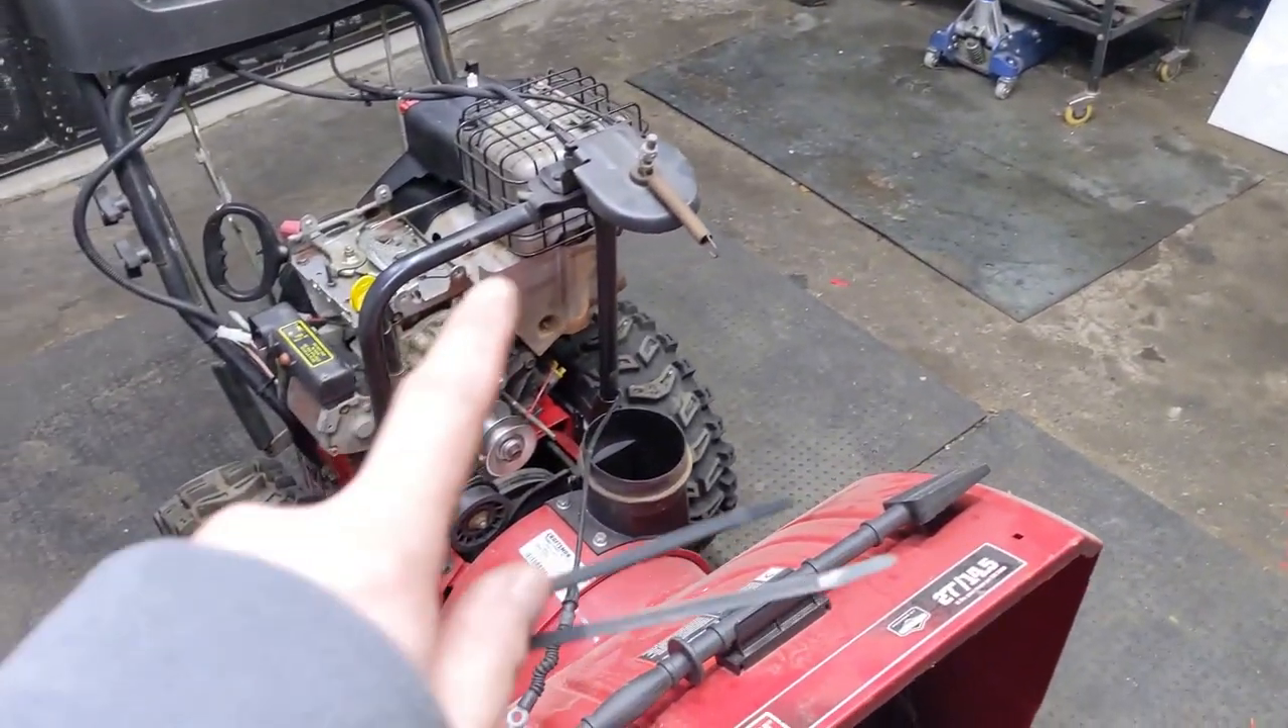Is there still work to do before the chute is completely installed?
Yes.